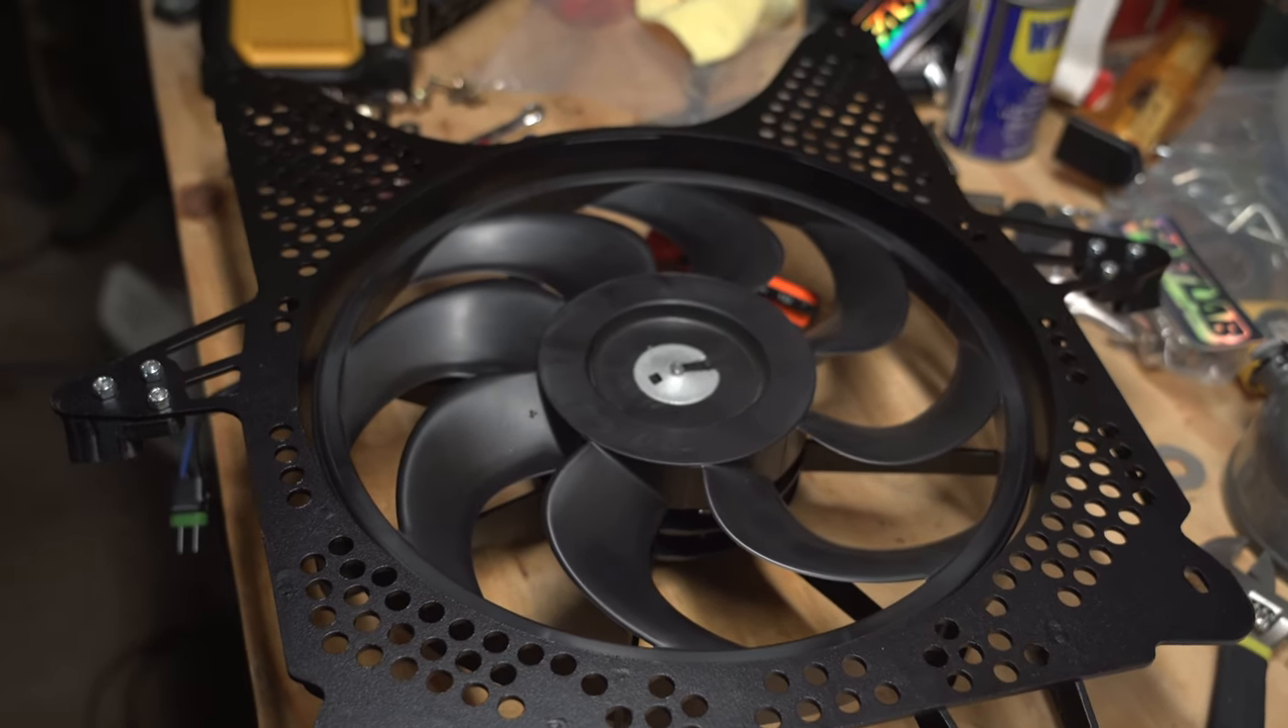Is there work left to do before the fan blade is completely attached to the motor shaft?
No.